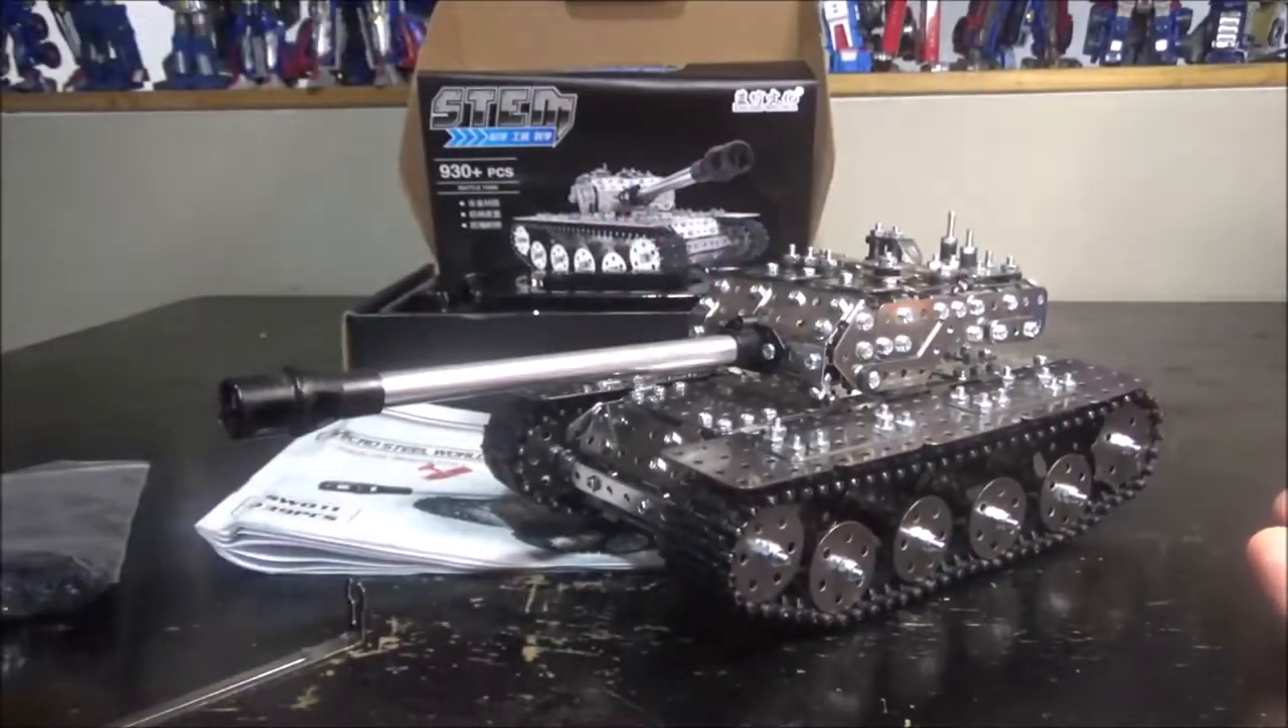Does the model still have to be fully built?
No.